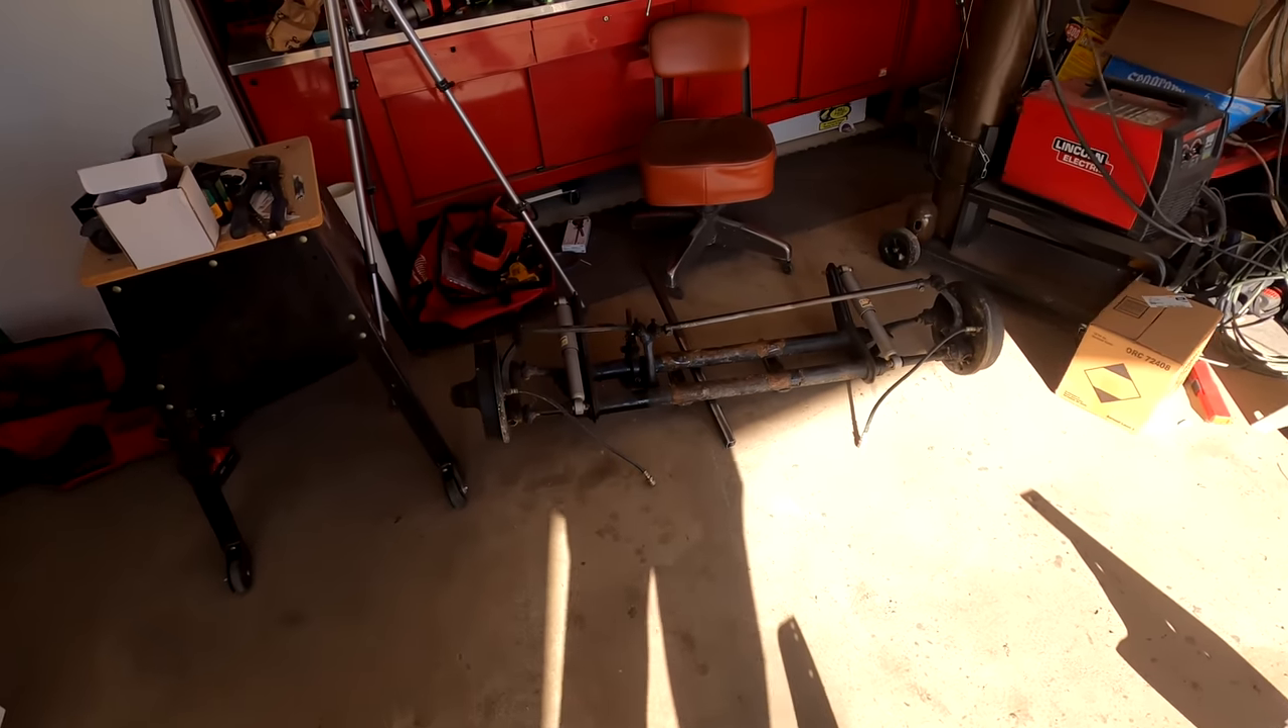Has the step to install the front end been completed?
No.